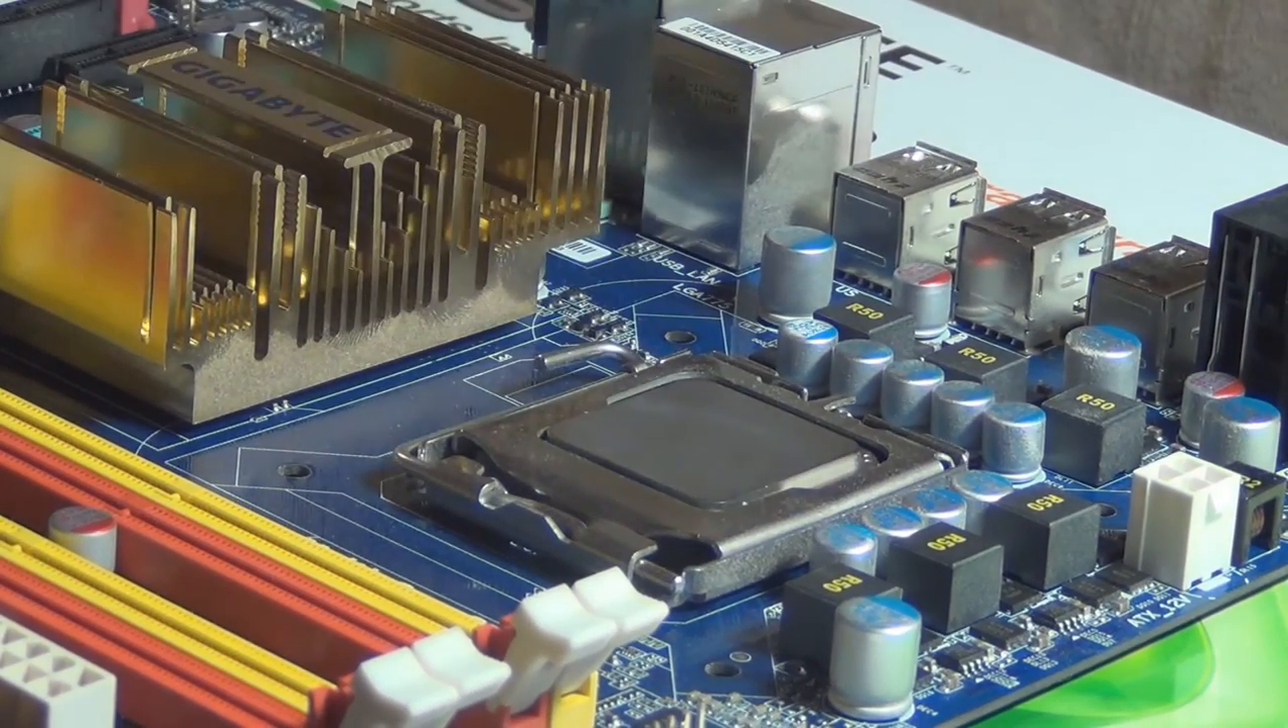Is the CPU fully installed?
Yes.